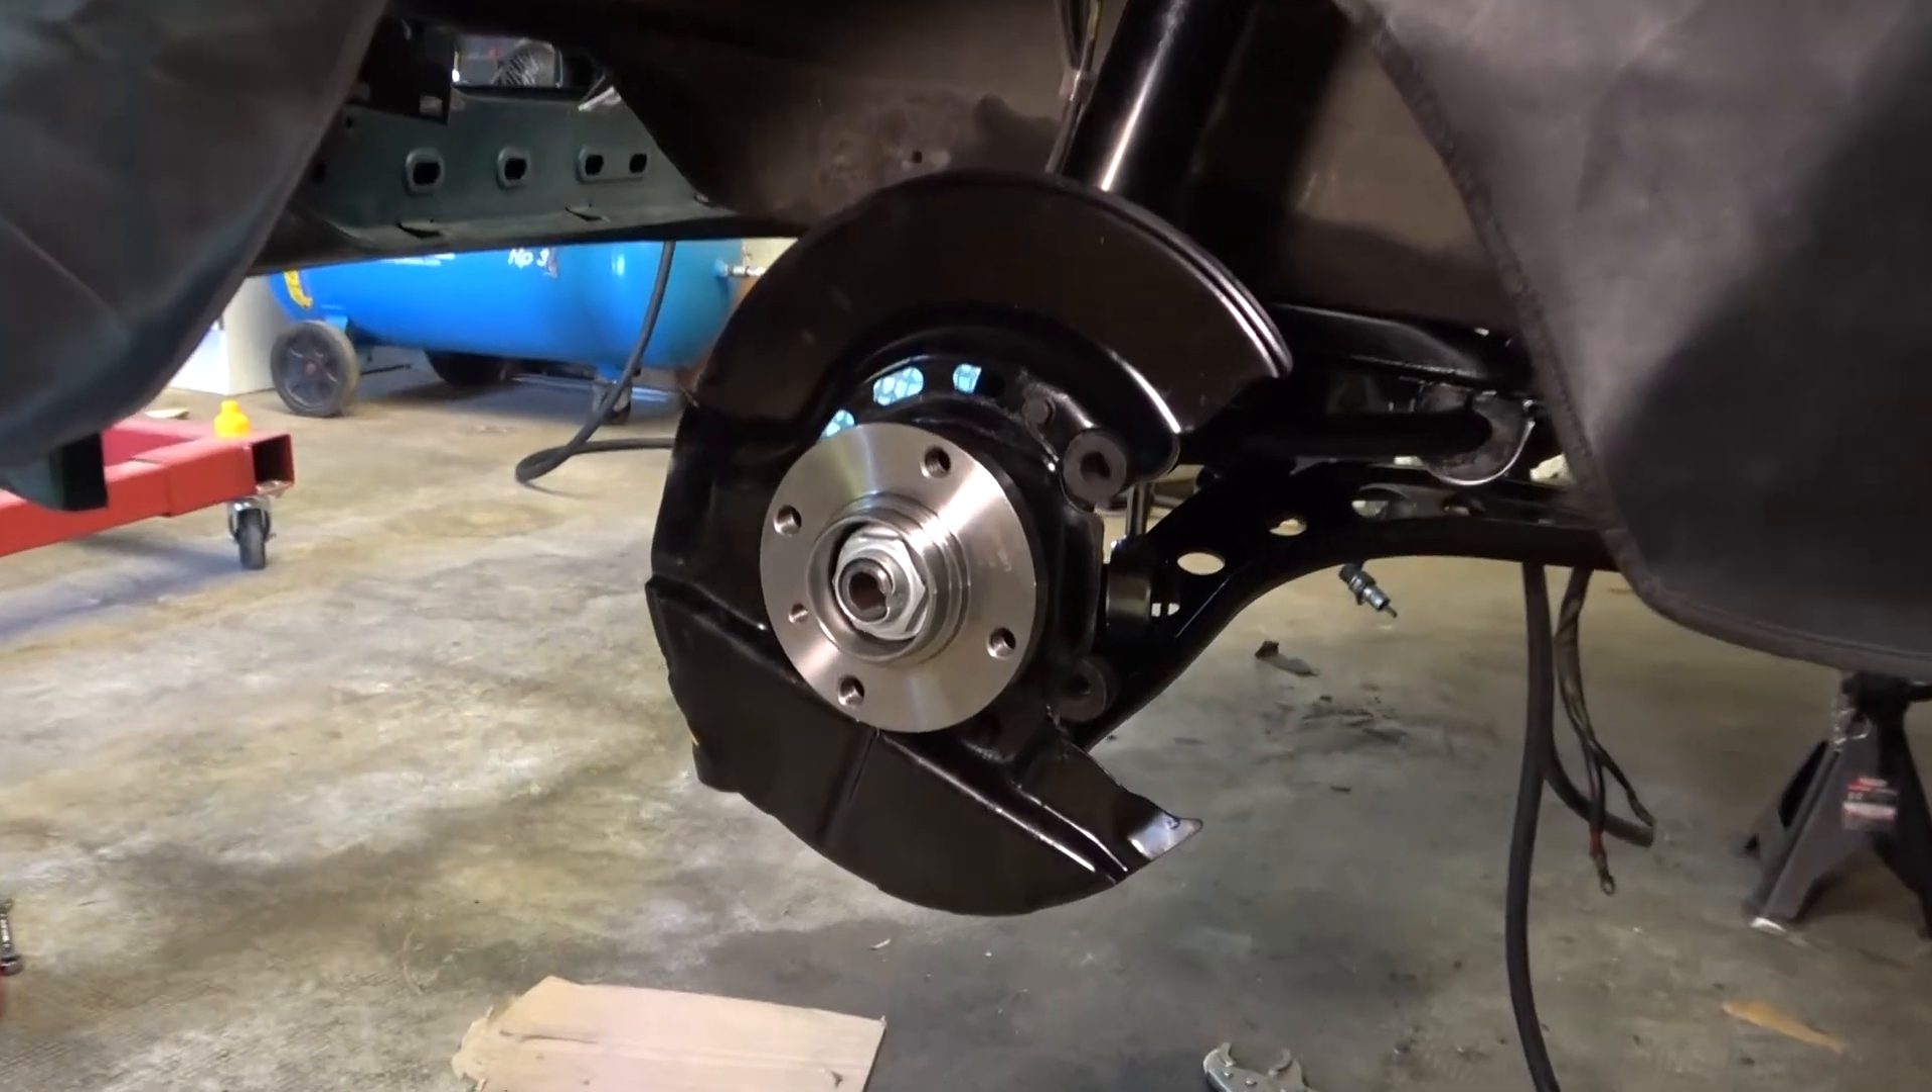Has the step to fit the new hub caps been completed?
No.